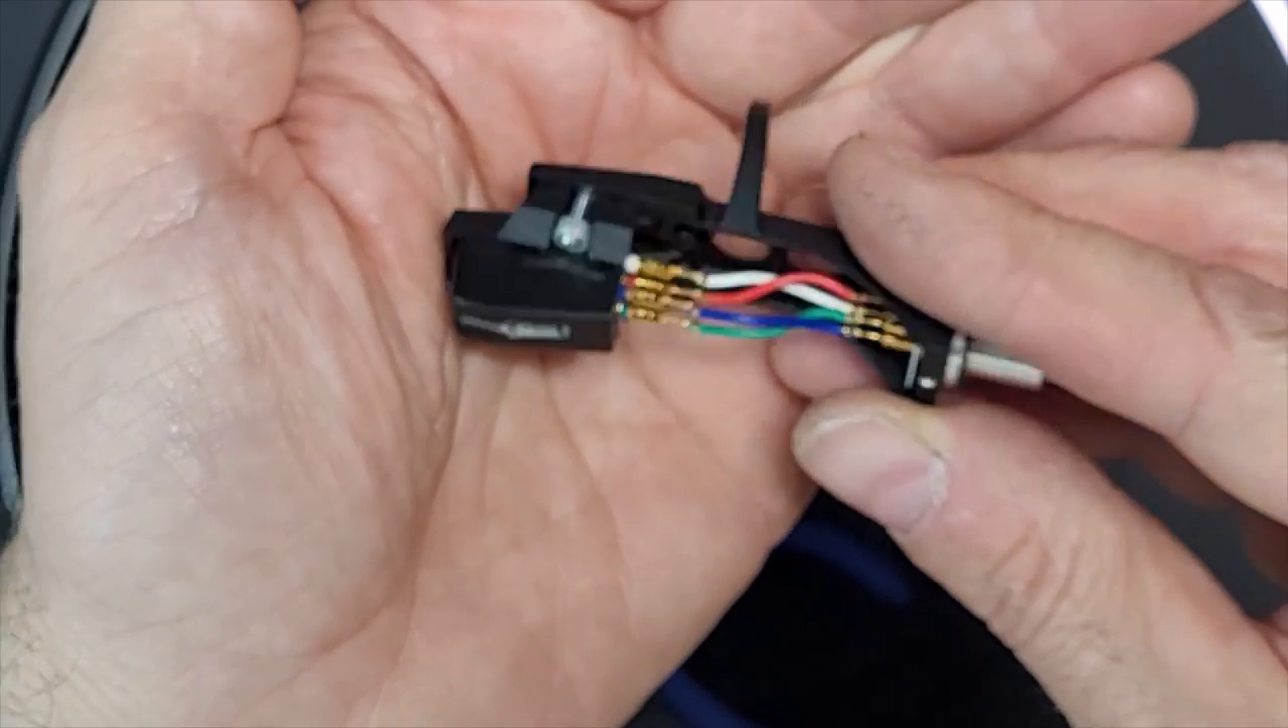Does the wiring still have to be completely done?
No.